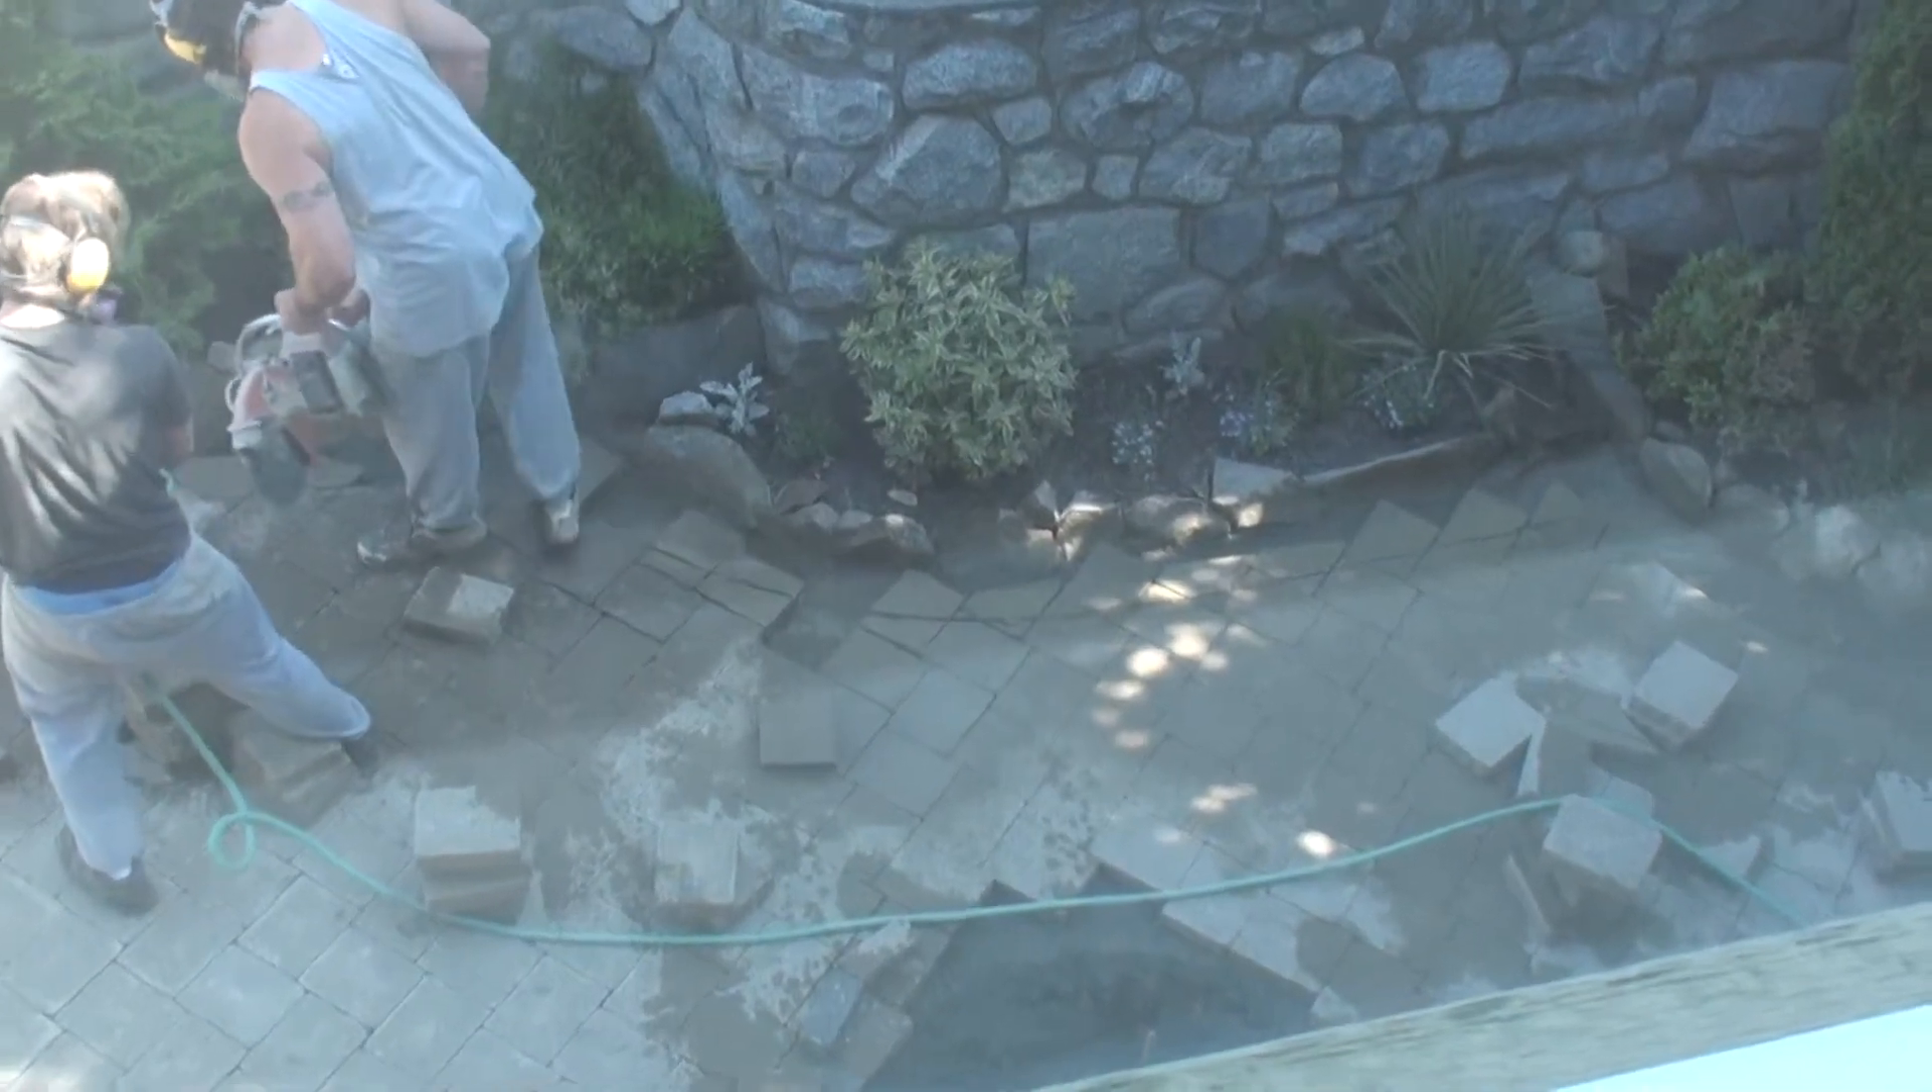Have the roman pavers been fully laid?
No.